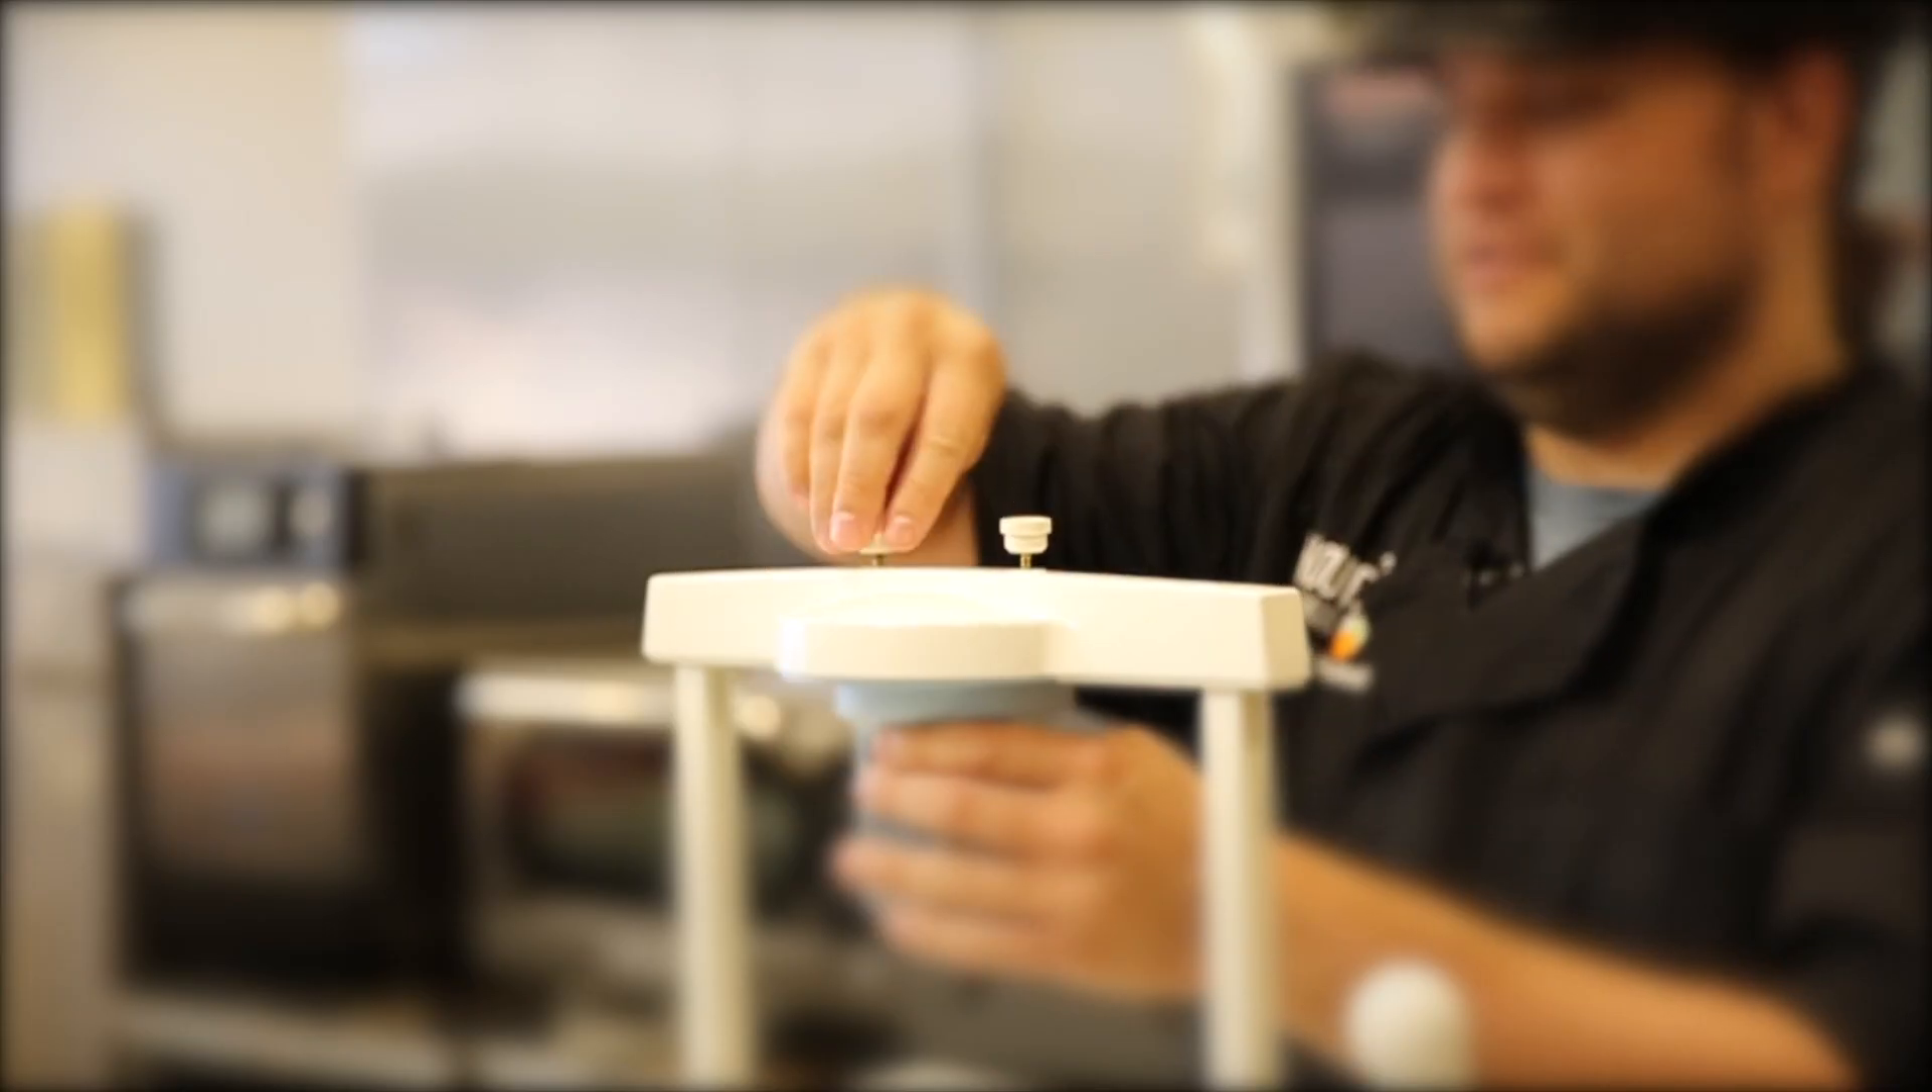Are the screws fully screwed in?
No.